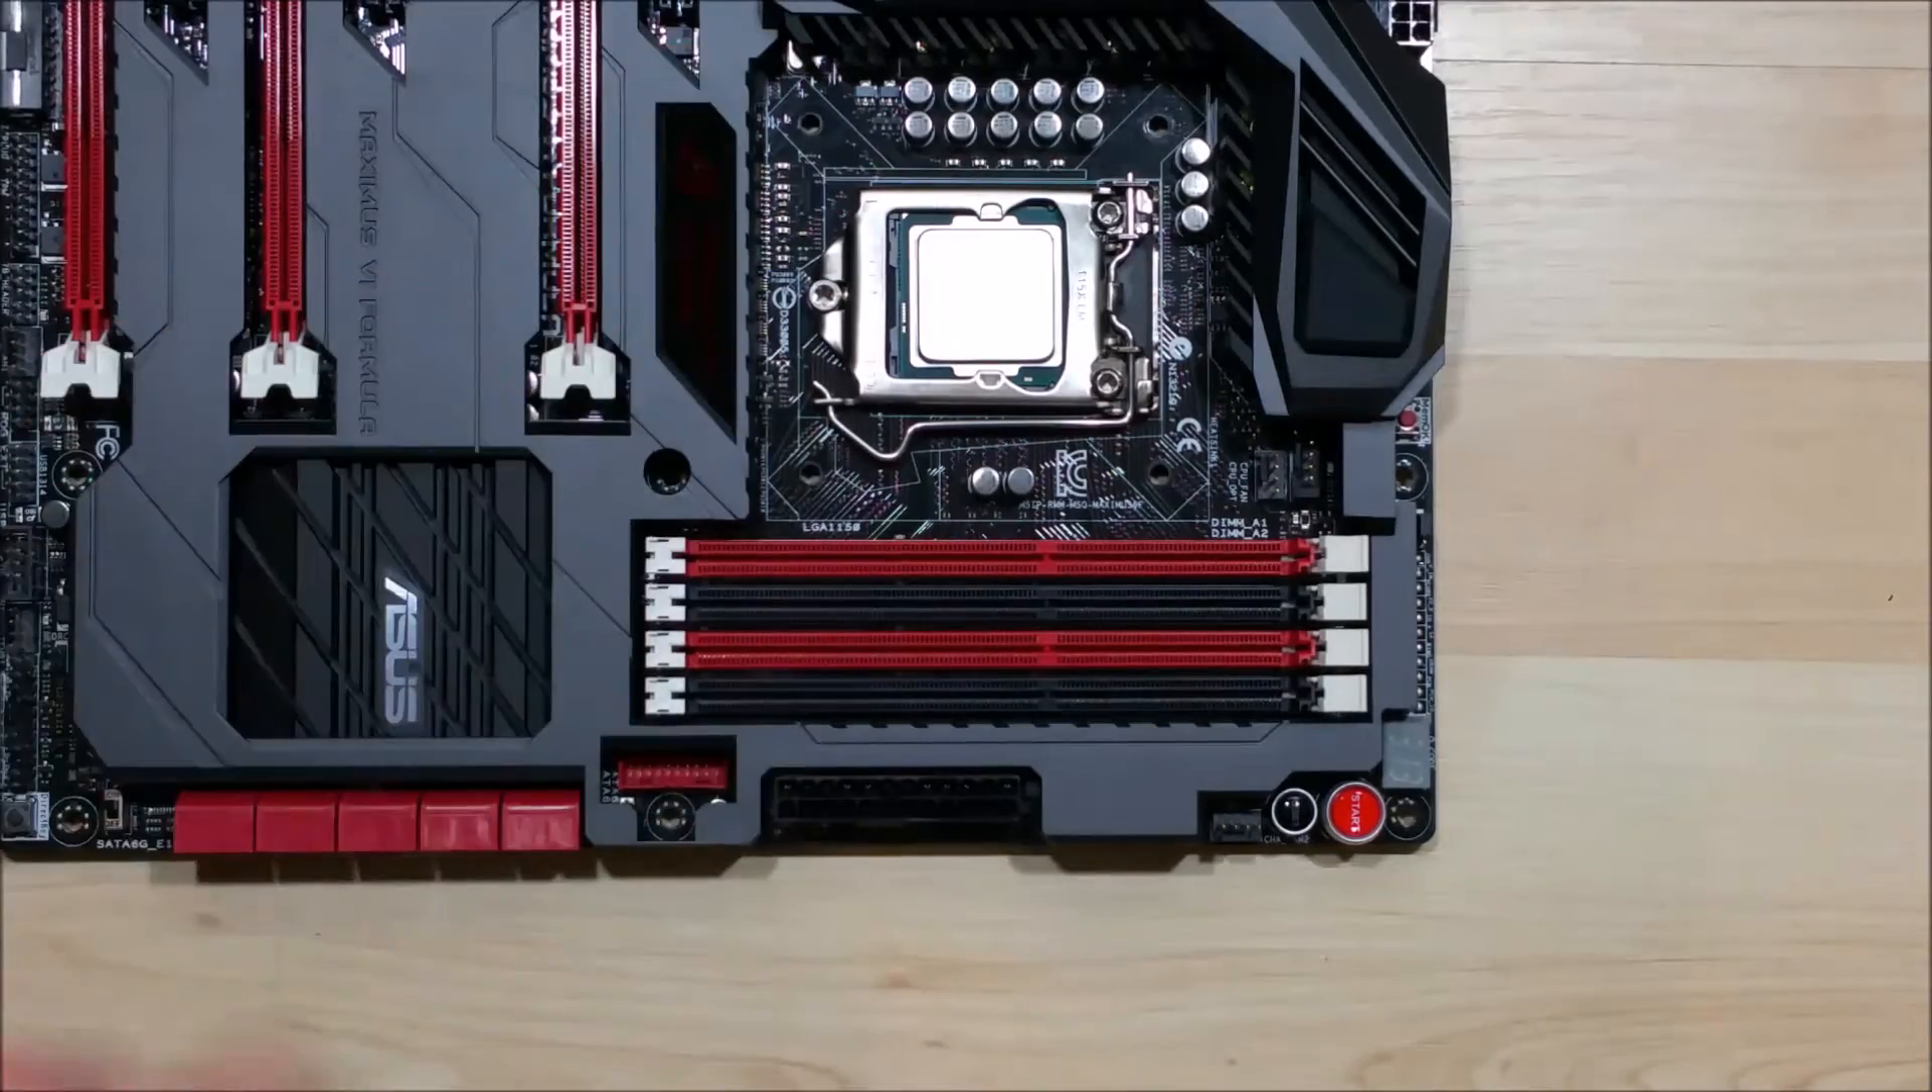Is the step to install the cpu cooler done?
No.